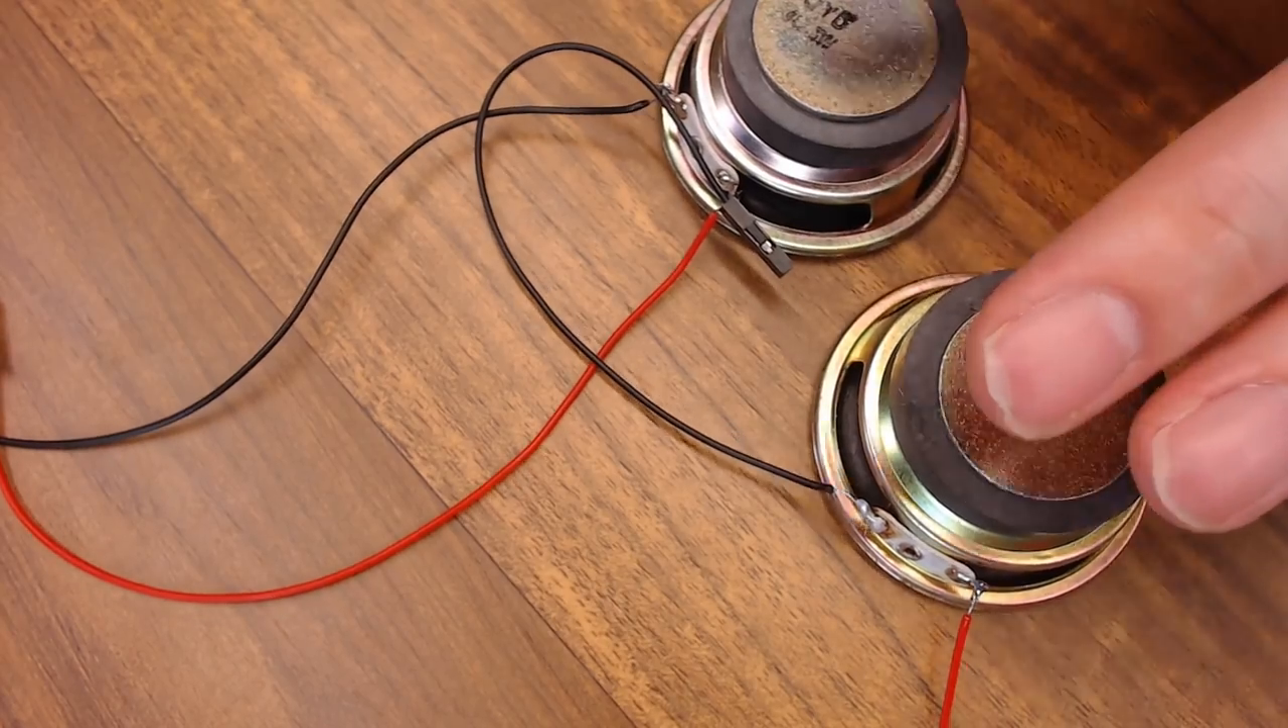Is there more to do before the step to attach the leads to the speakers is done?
No.